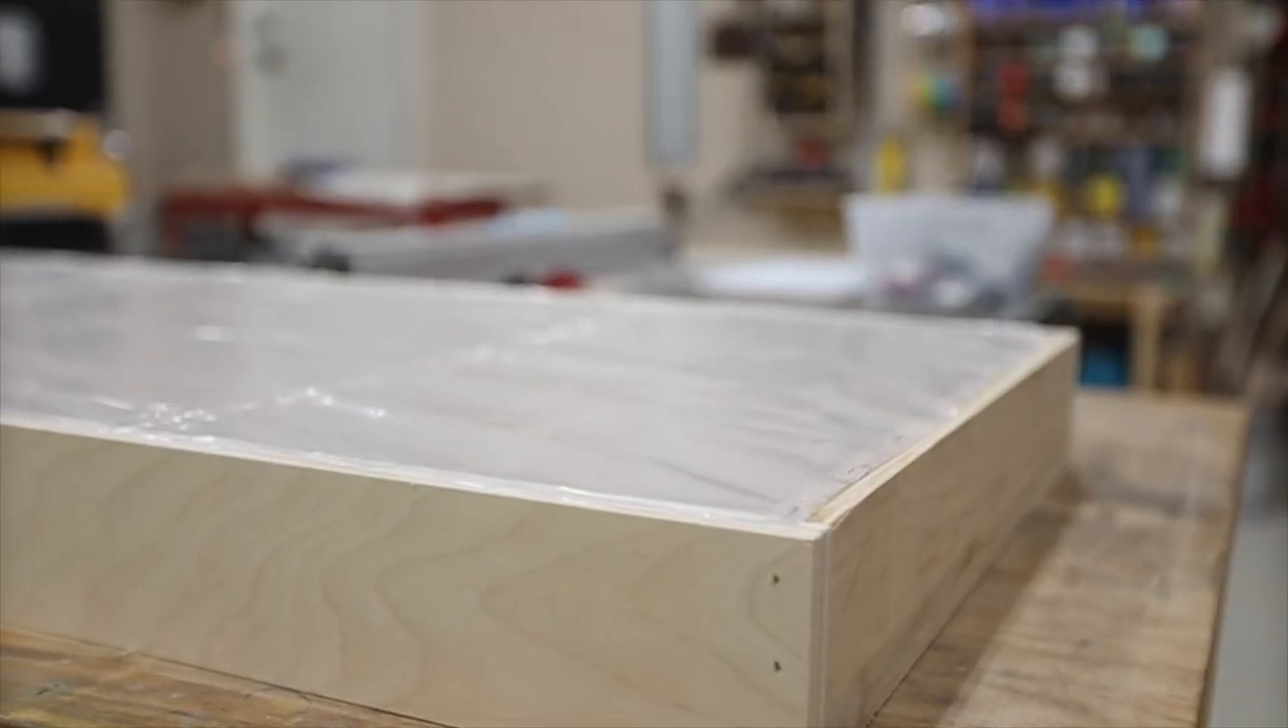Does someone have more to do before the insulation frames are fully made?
No.